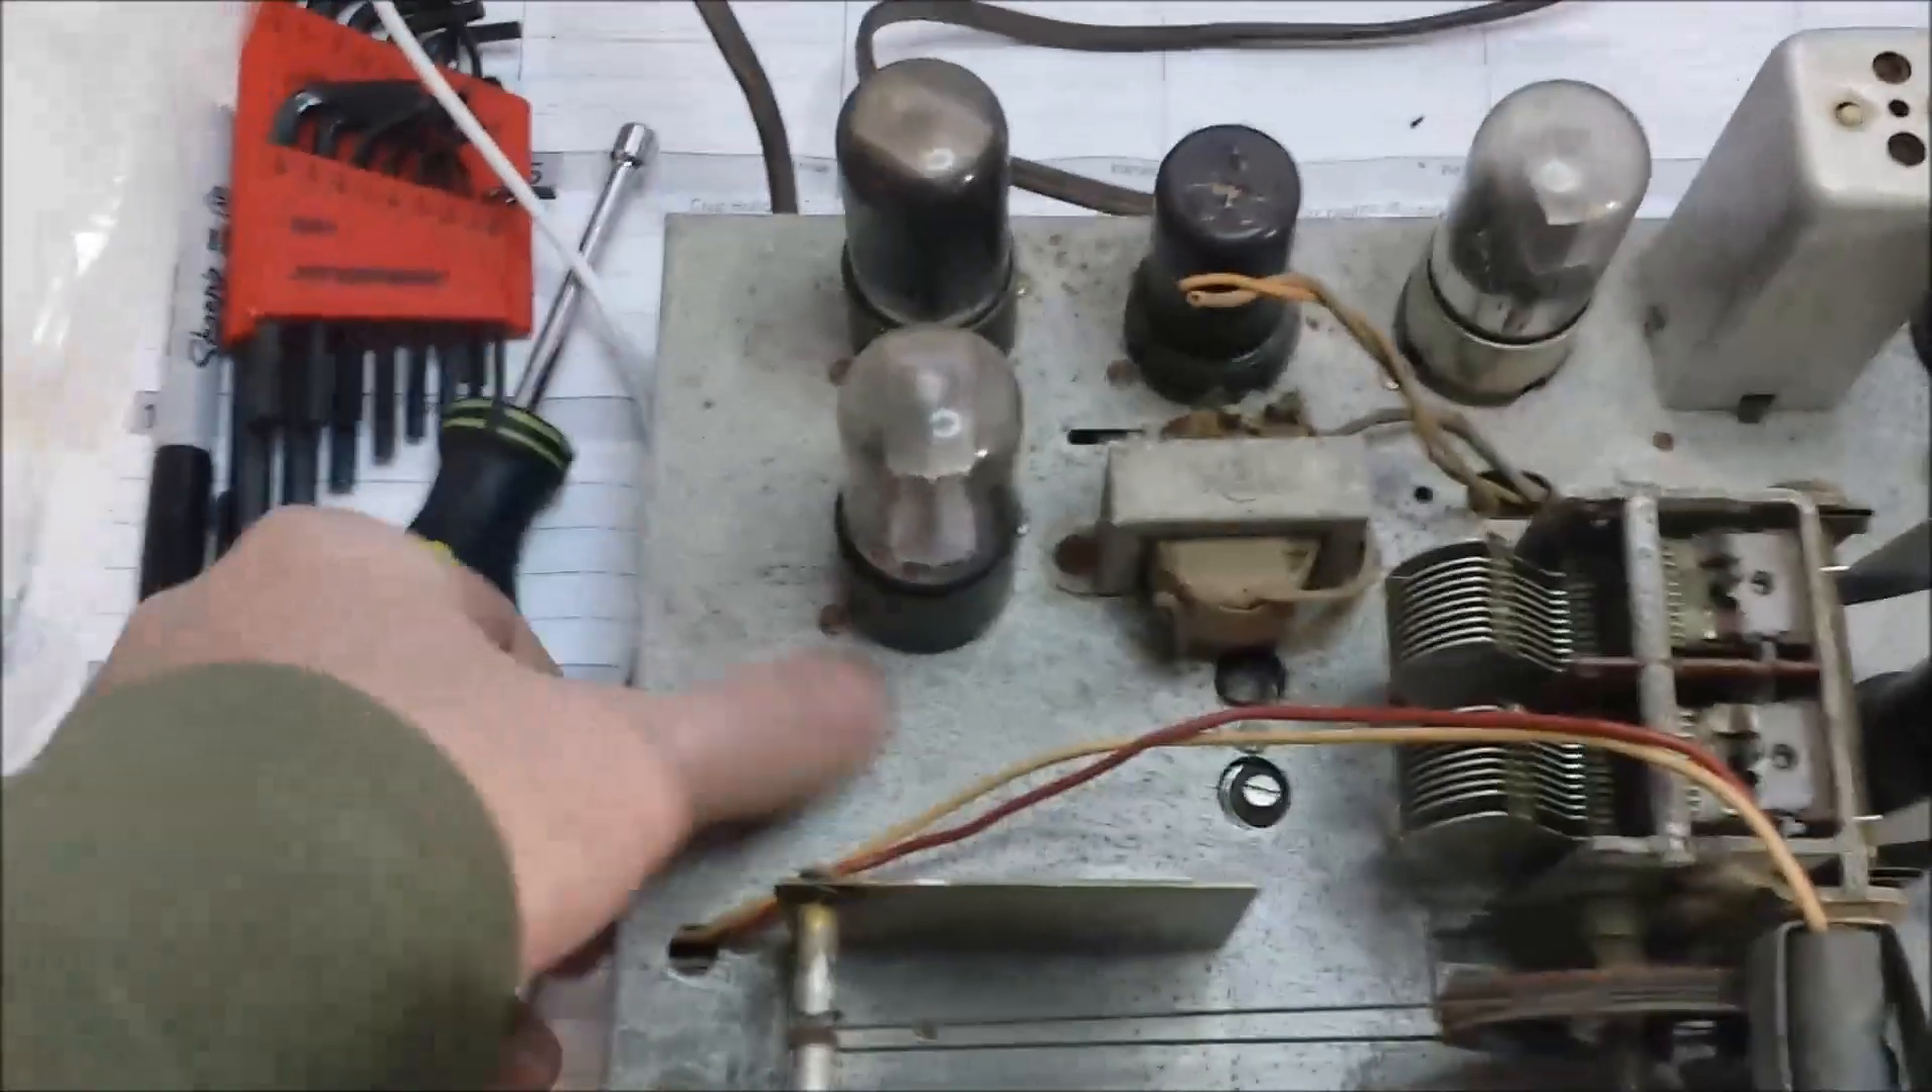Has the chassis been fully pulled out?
Yes.